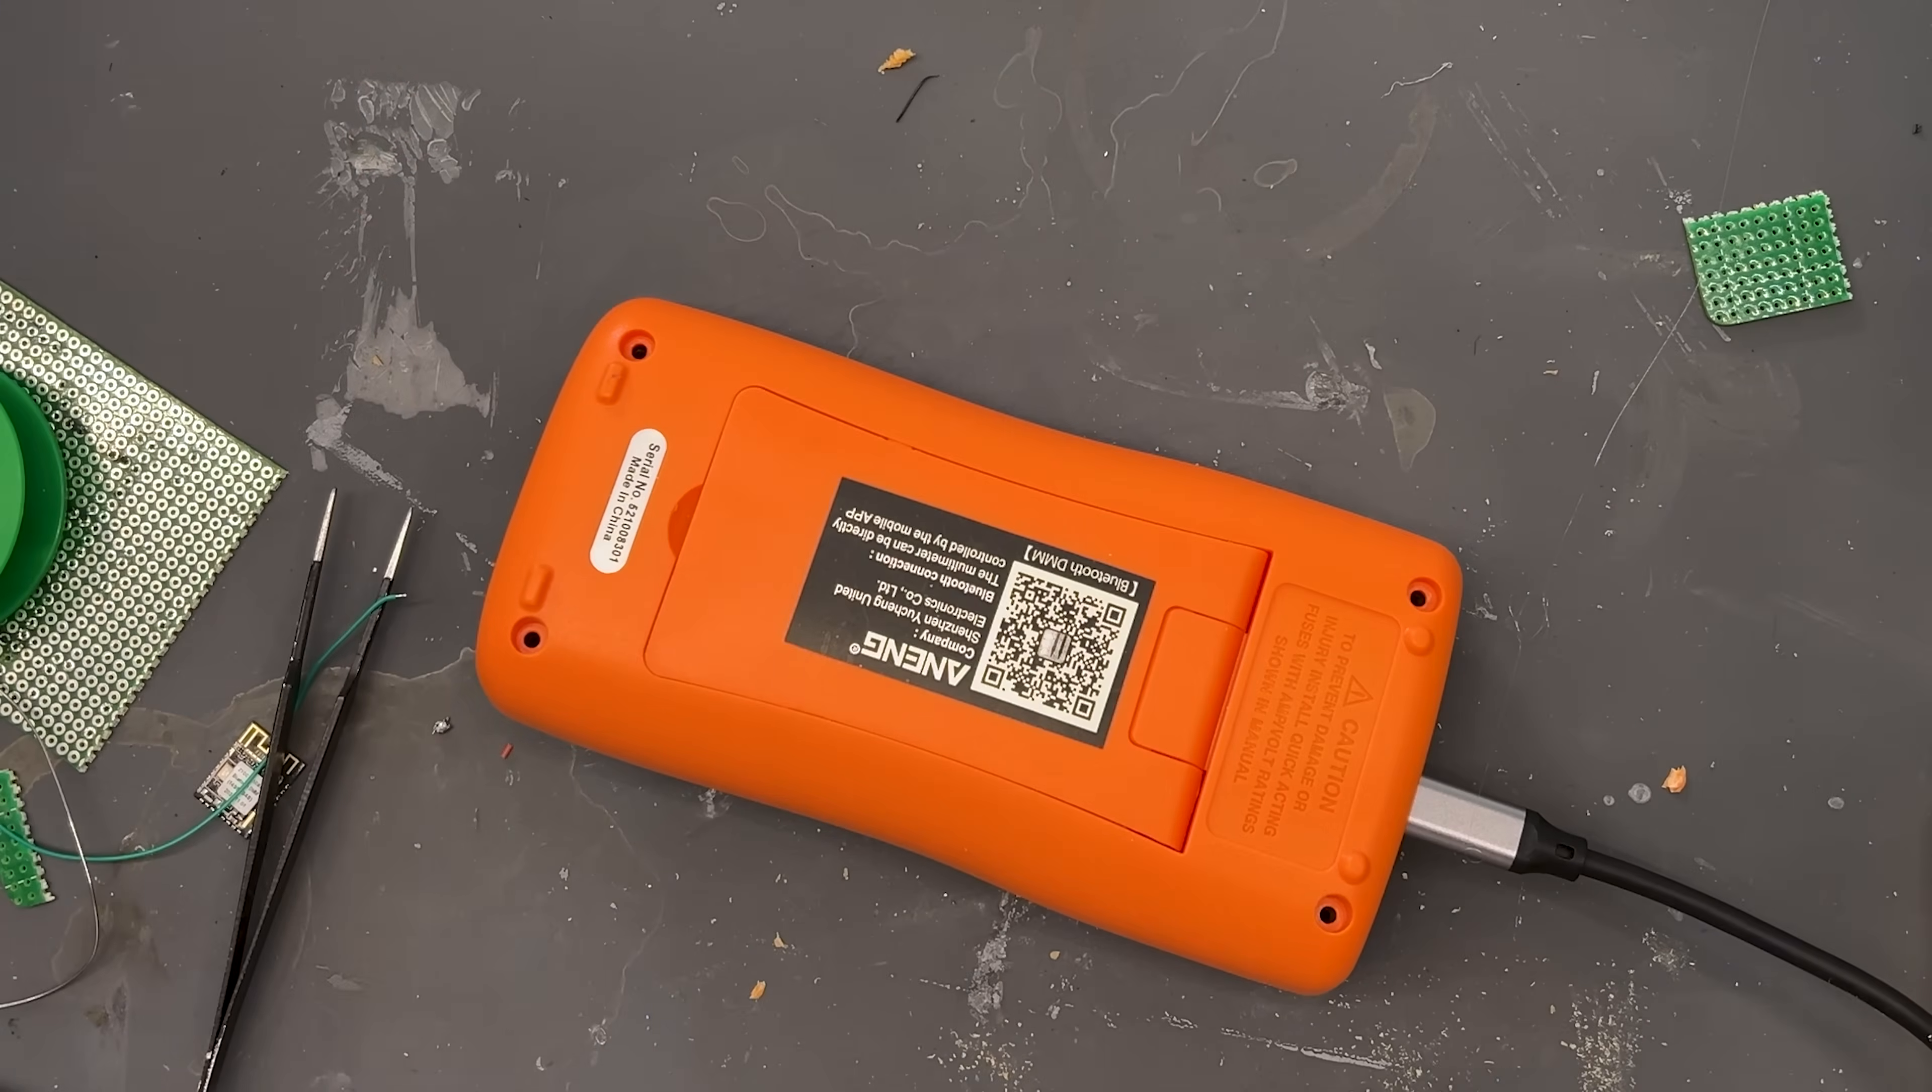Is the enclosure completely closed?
Yes.